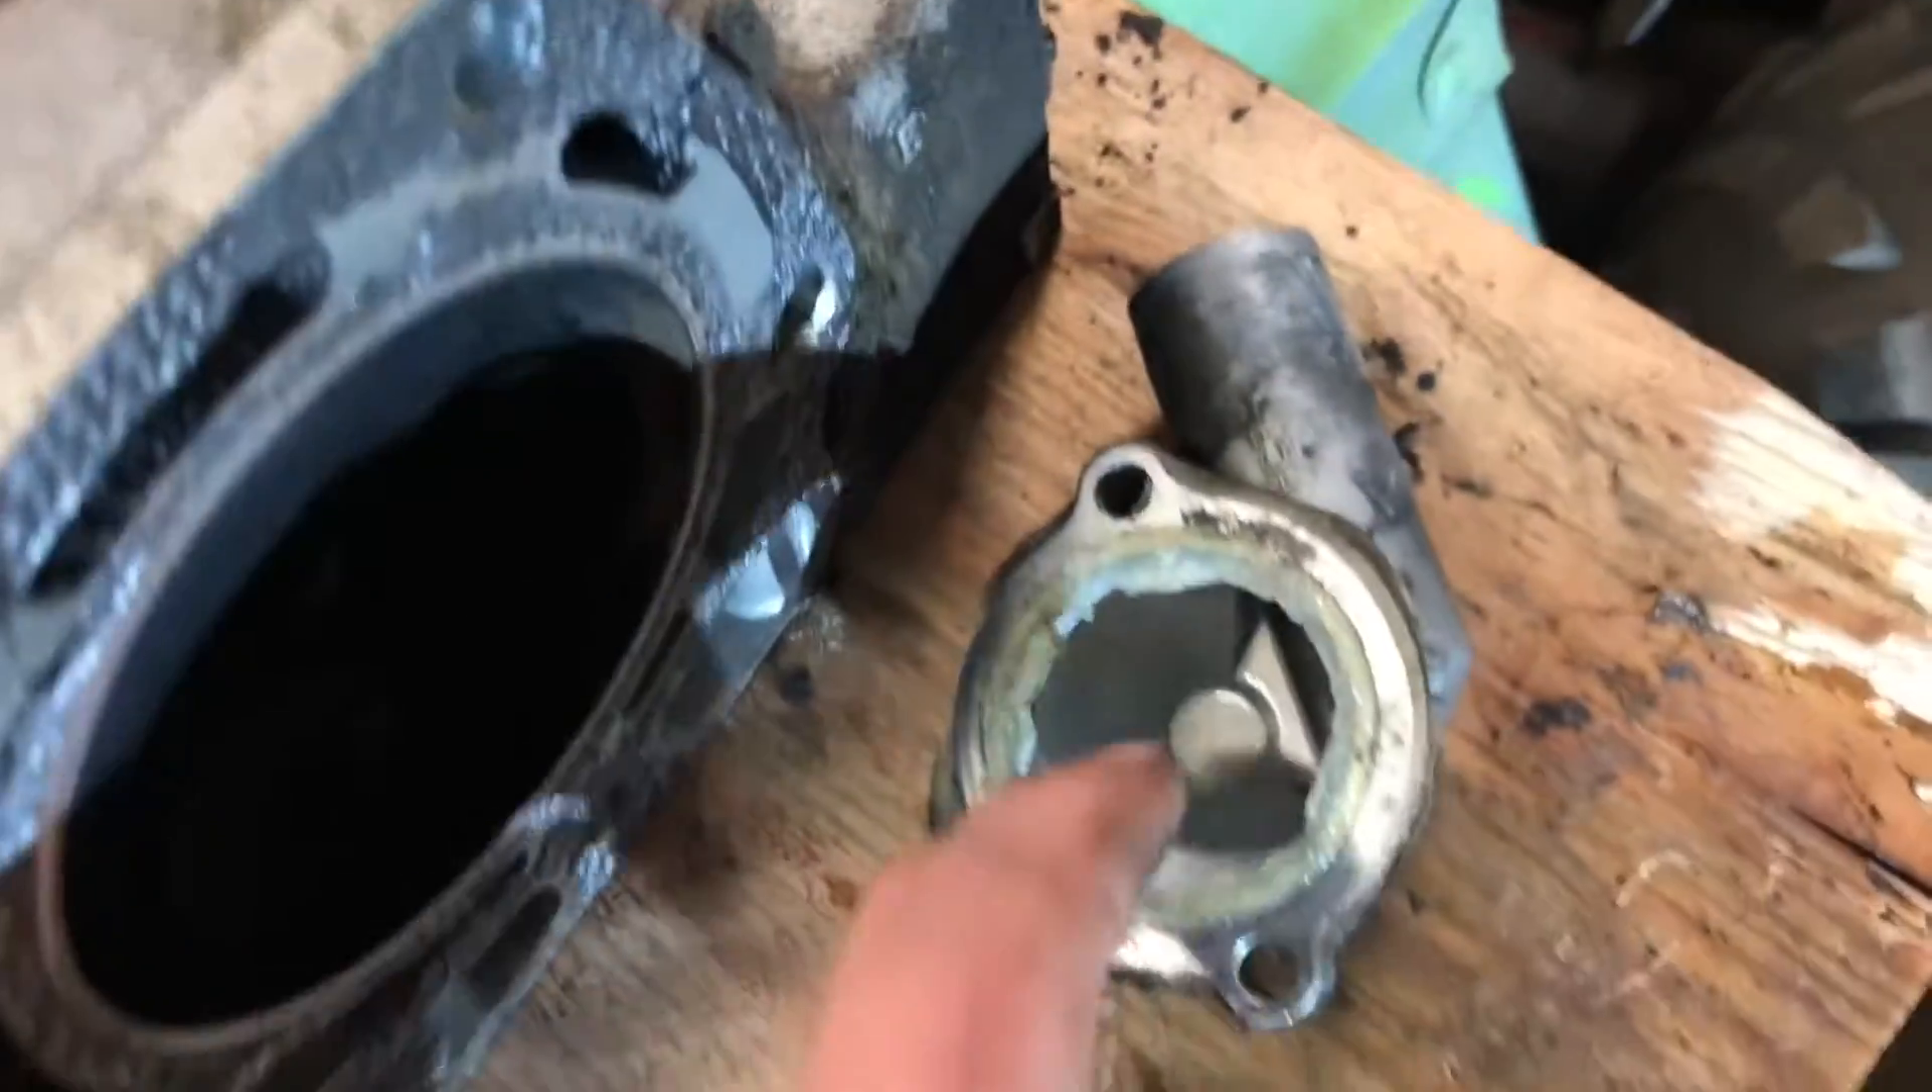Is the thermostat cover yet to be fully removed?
No.